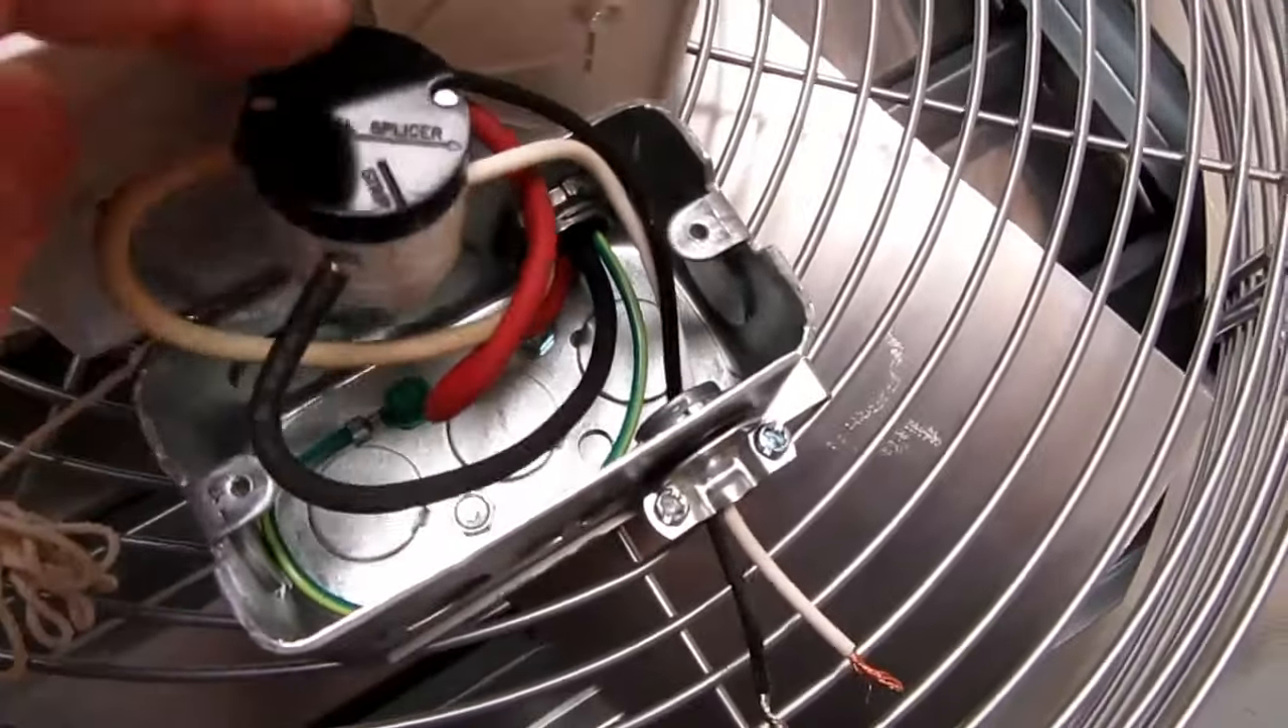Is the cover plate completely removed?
Yes.